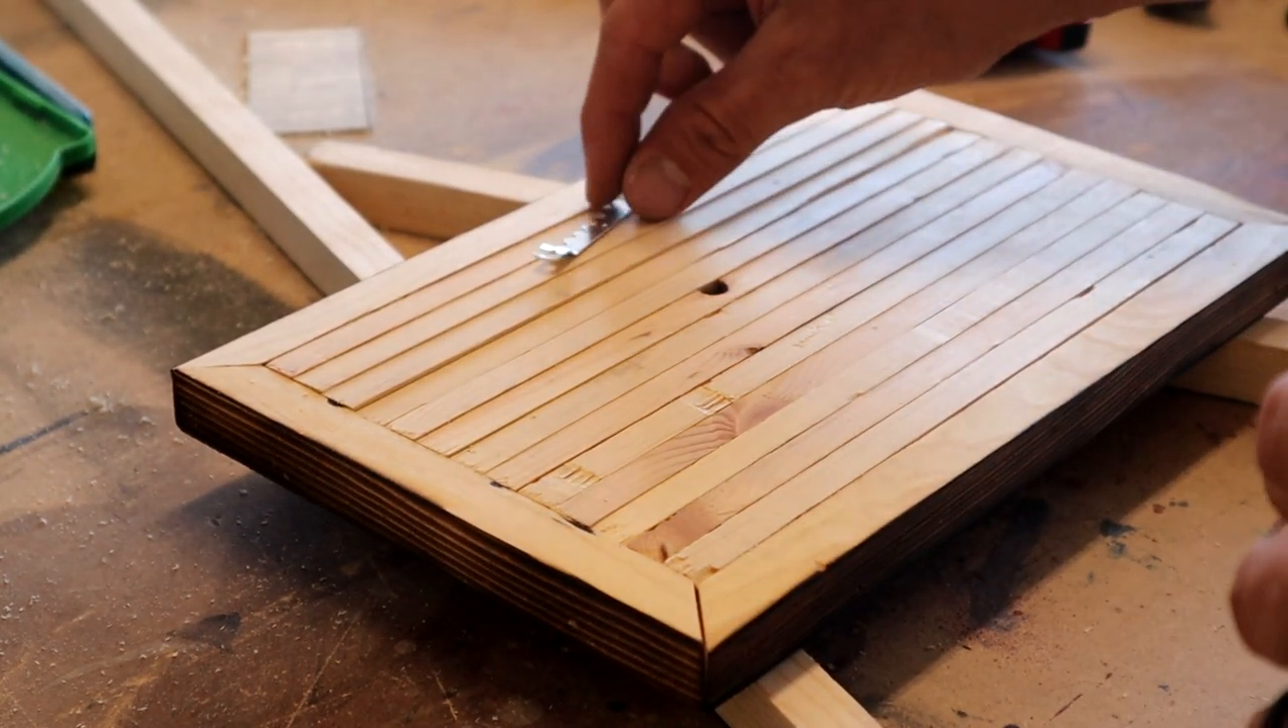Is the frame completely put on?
Yes.